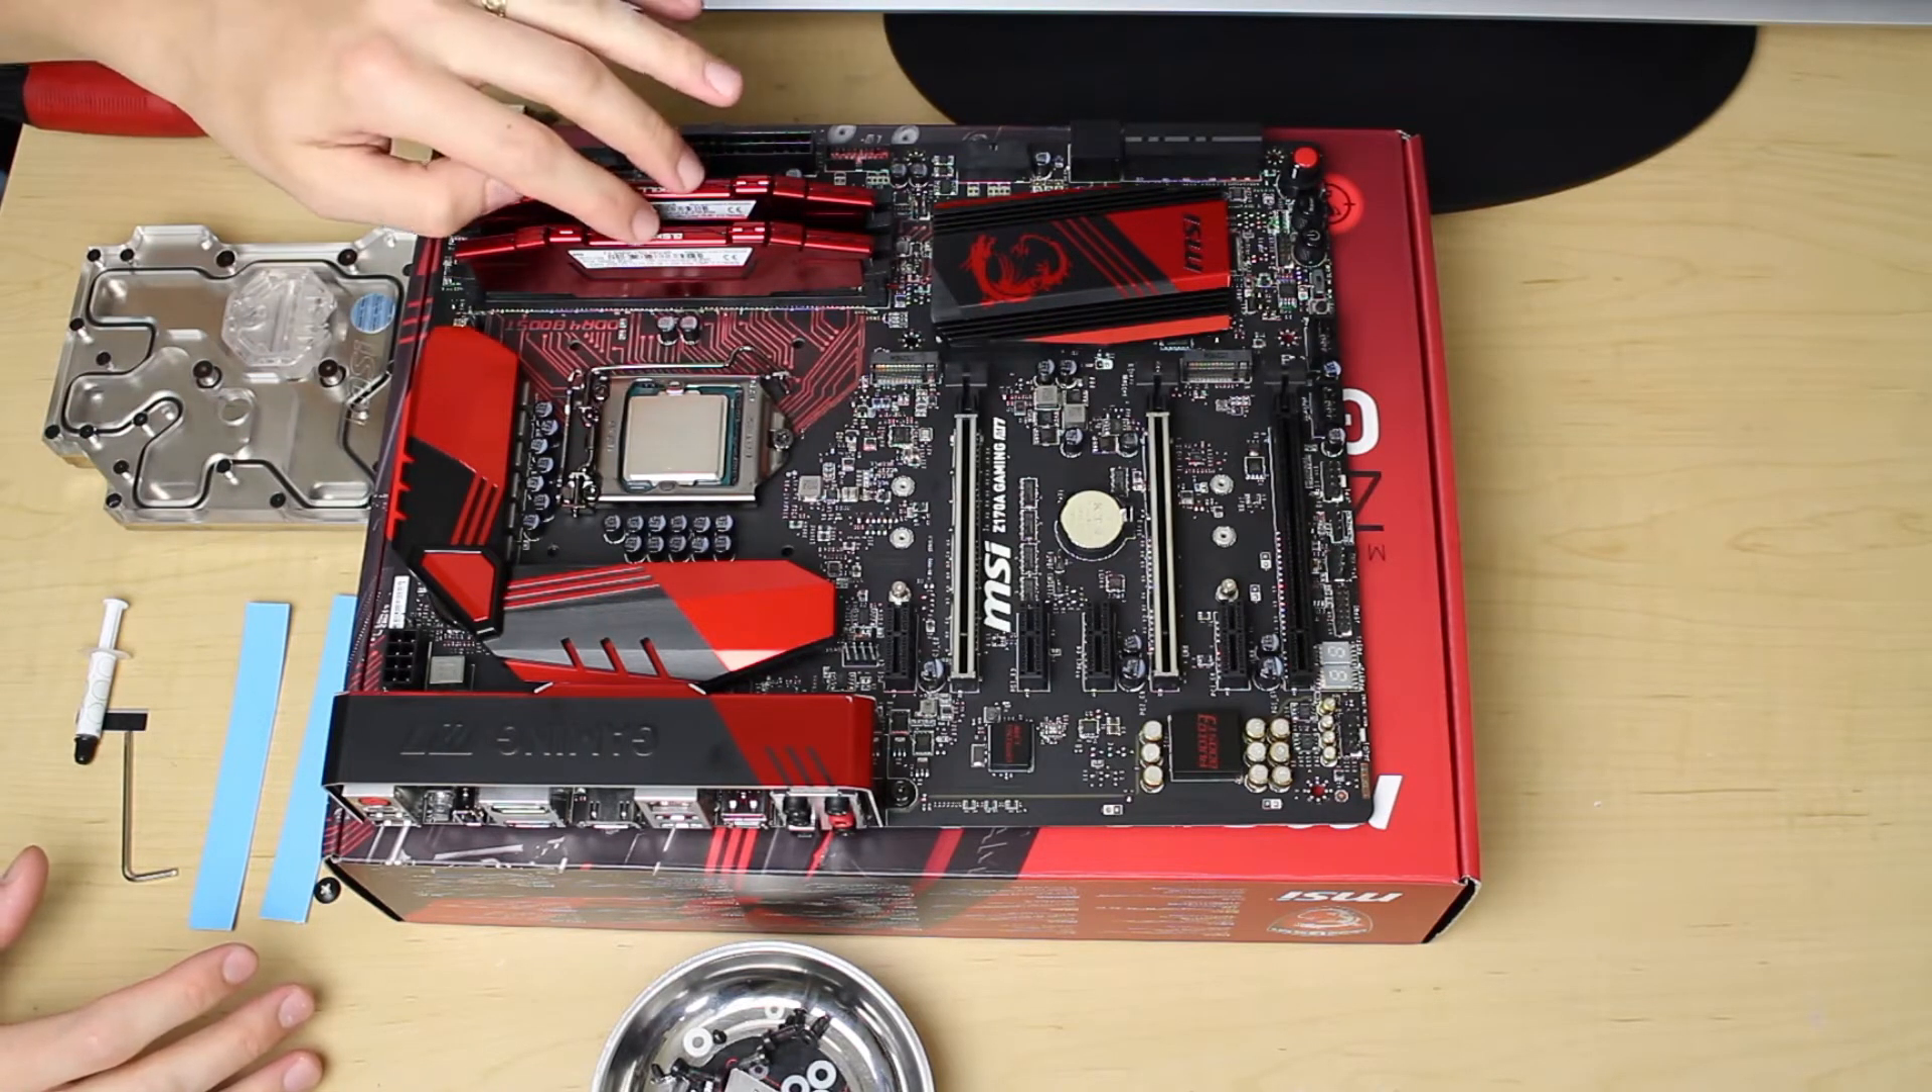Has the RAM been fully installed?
Yes.